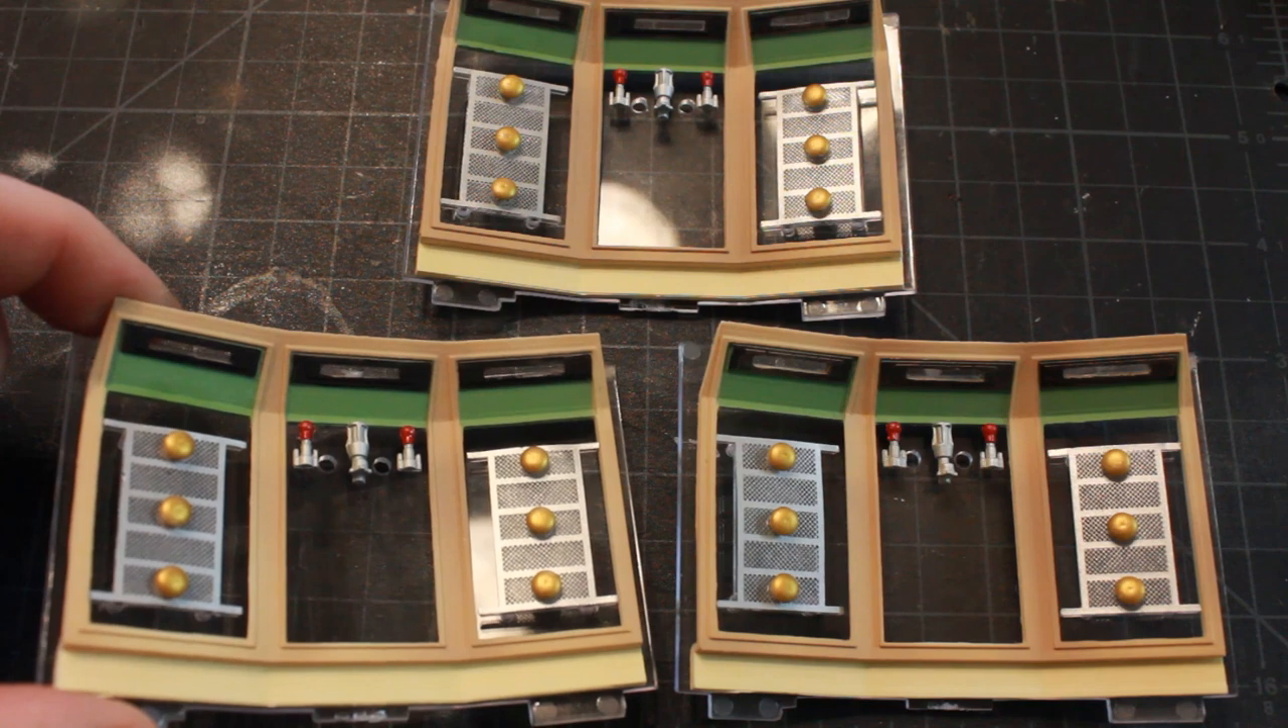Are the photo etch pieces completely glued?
Yes.